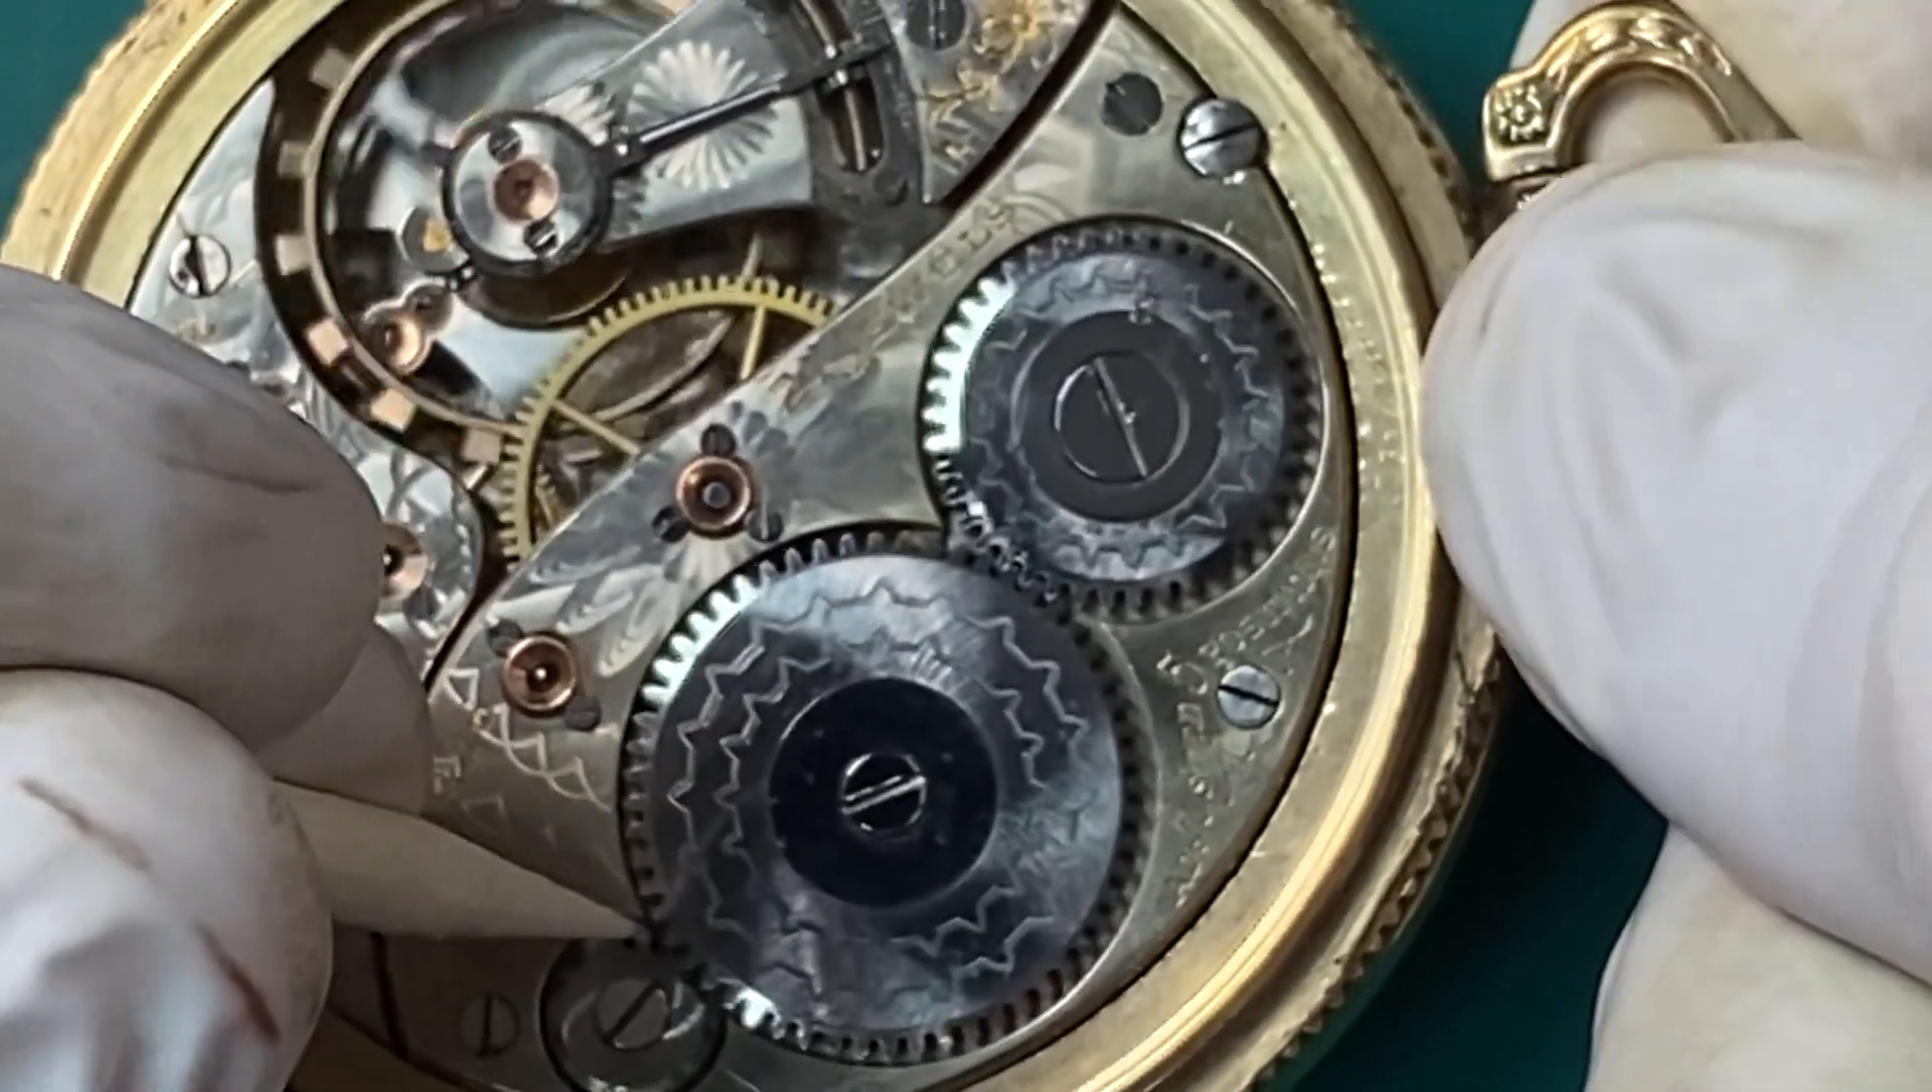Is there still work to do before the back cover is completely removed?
No.